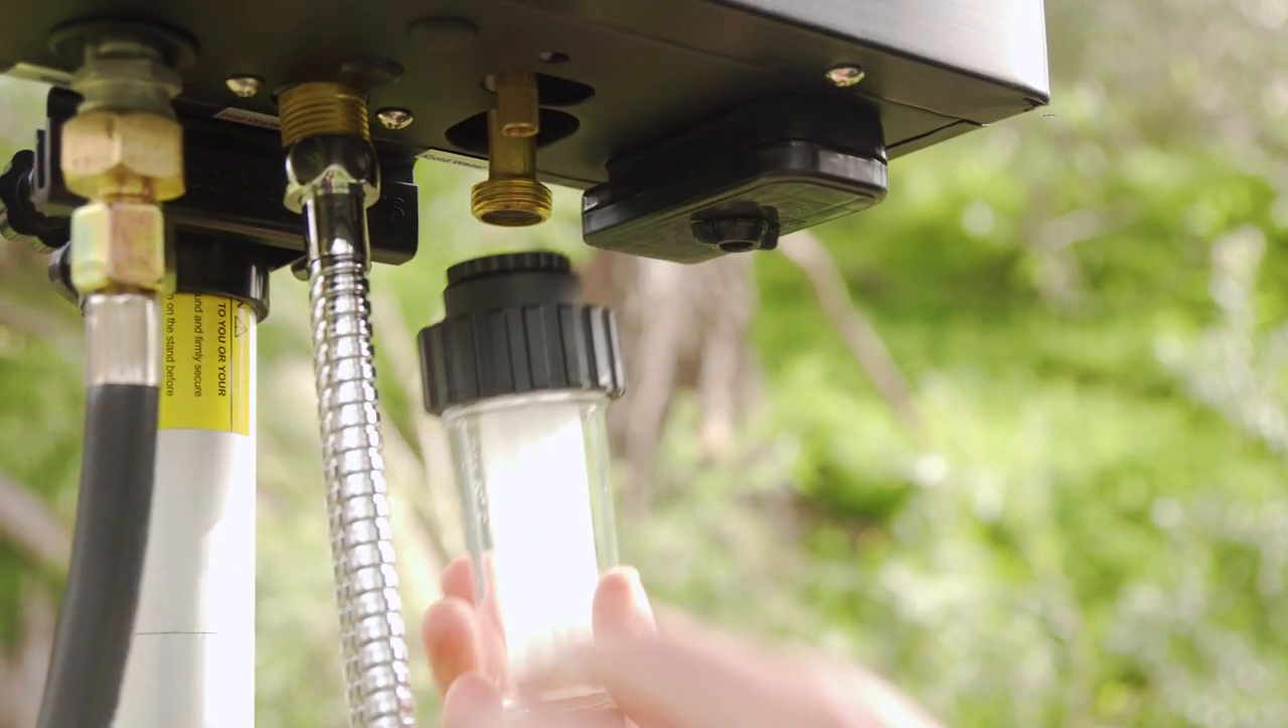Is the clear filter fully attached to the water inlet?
No.